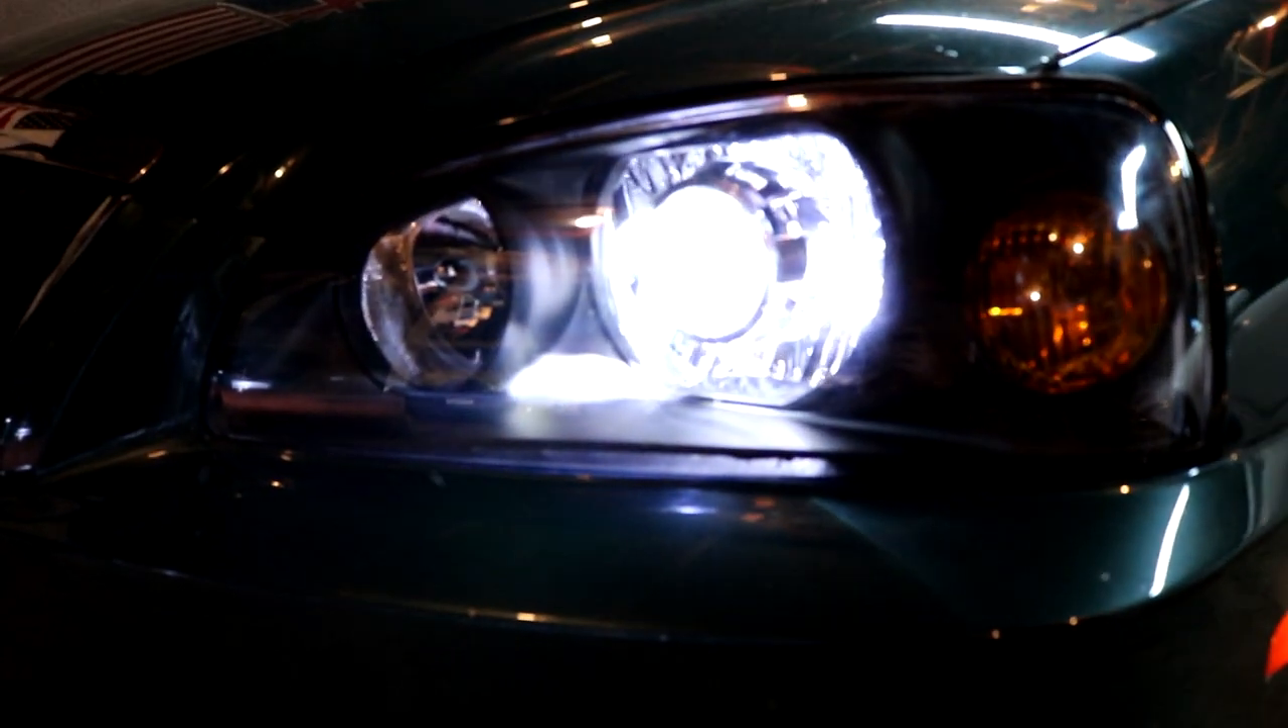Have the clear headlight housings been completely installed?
Yes.